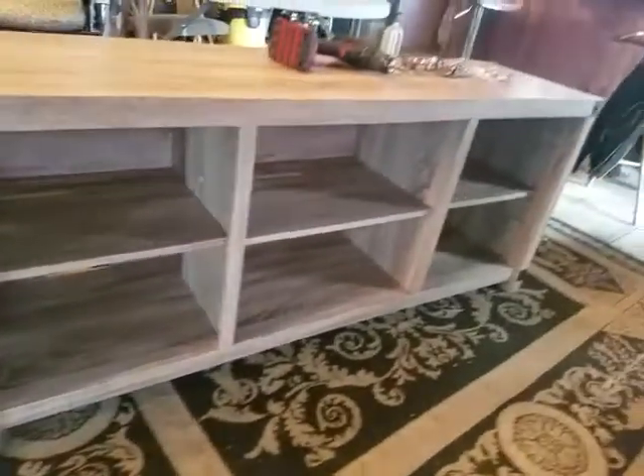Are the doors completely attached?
No.